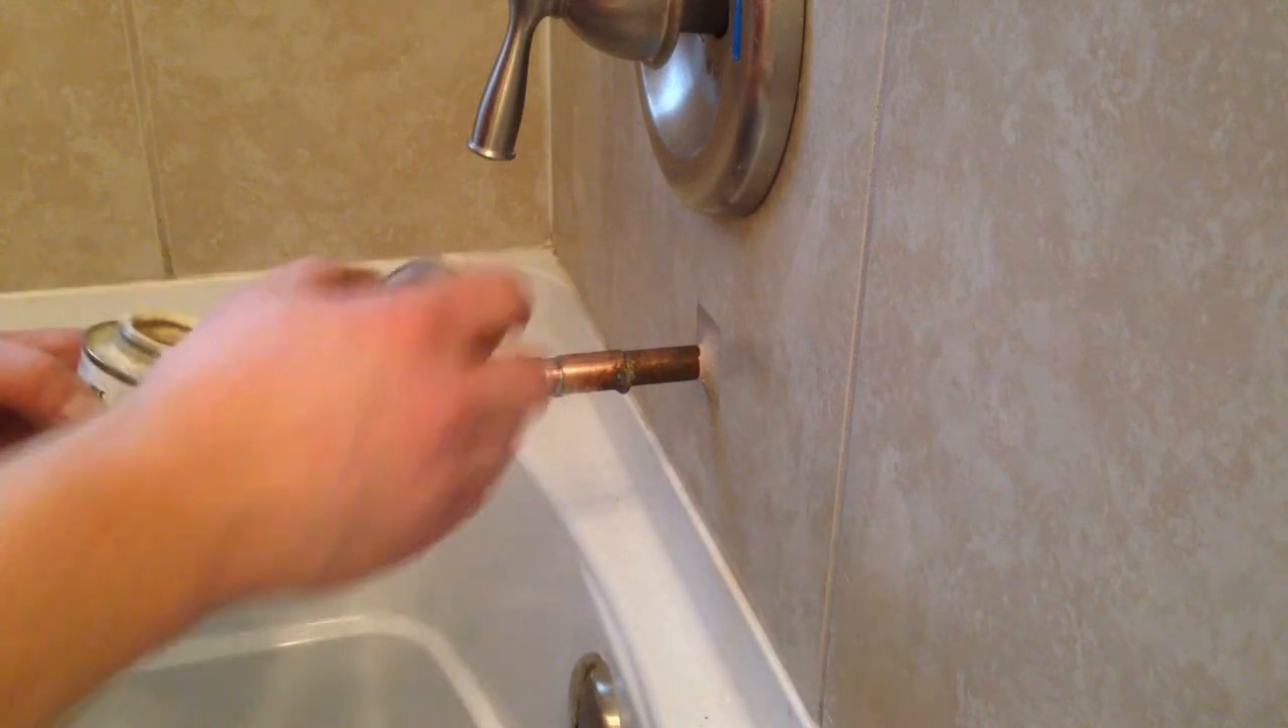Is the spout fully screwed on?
No.